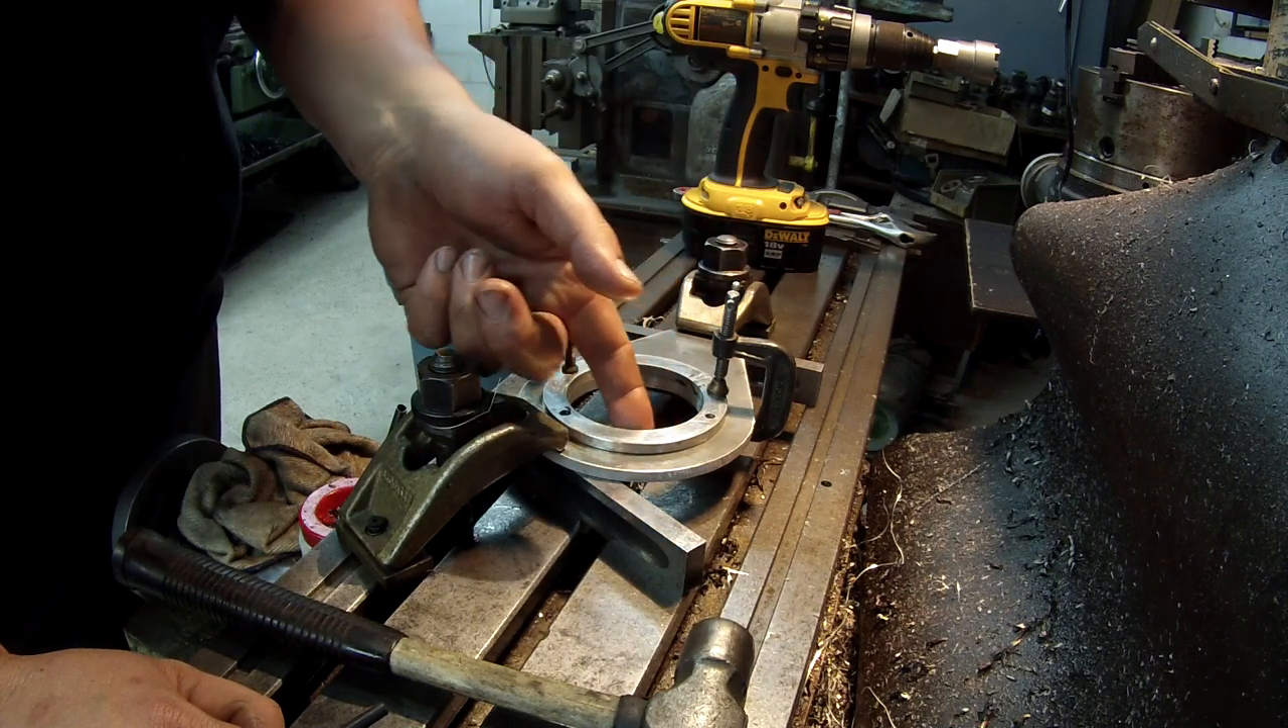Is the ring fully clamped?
Yes.